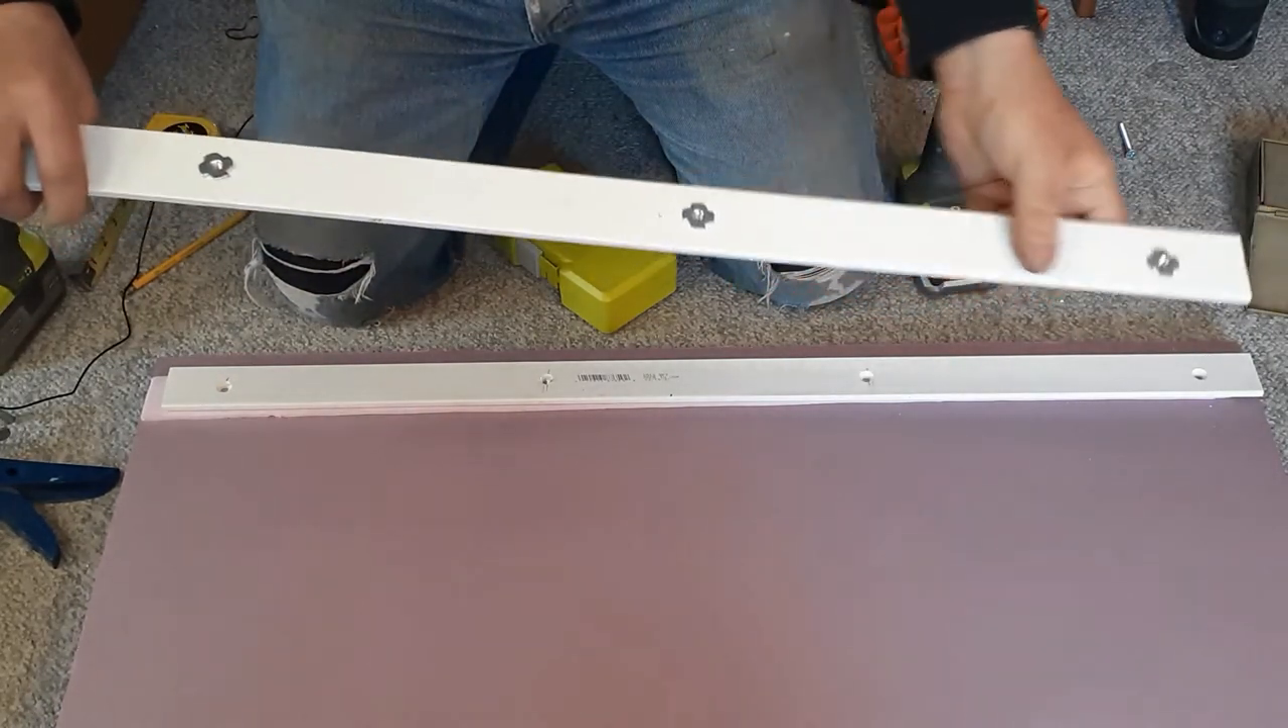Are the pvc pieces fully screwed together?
No.